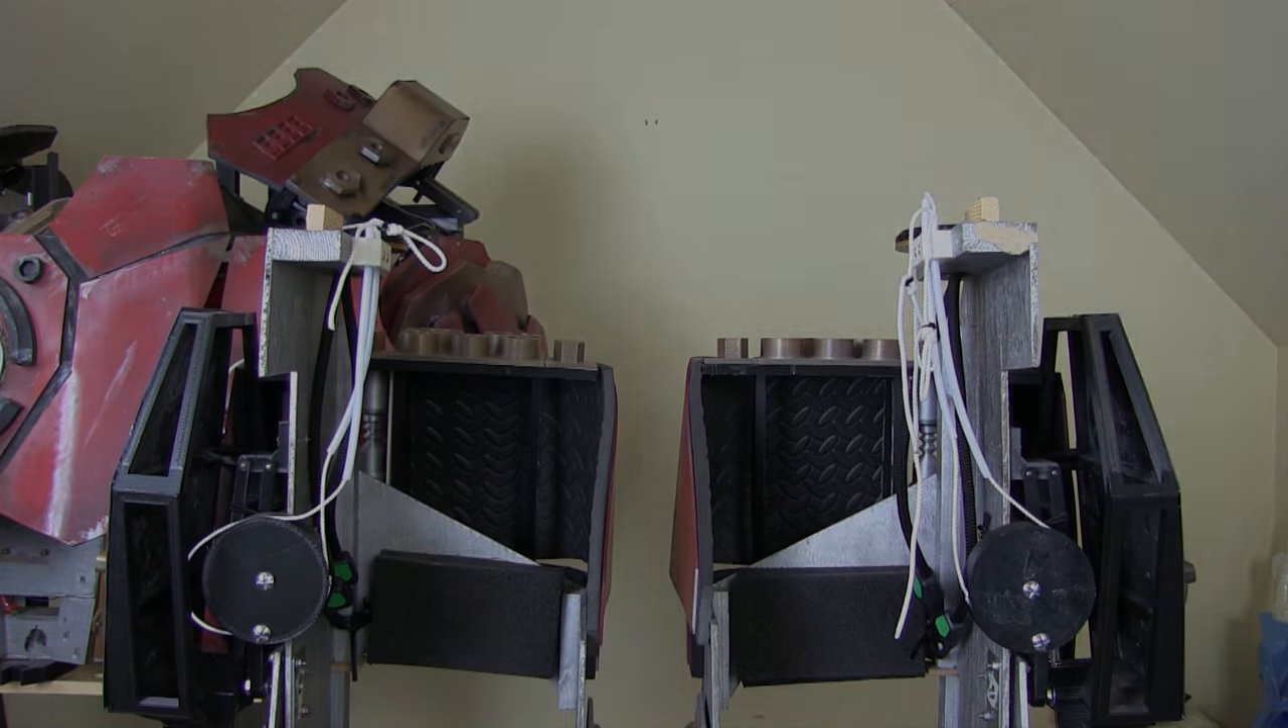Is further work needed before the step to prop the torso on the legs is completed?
Yes.